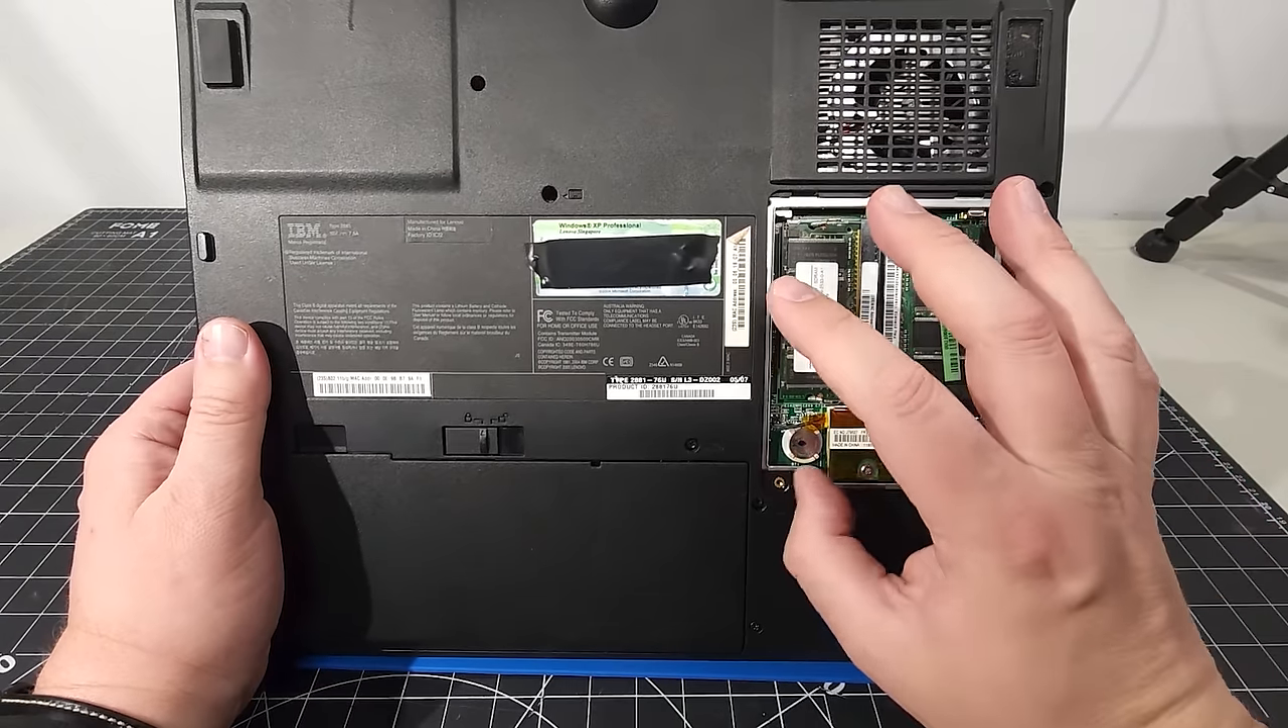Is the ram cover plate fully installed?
No.